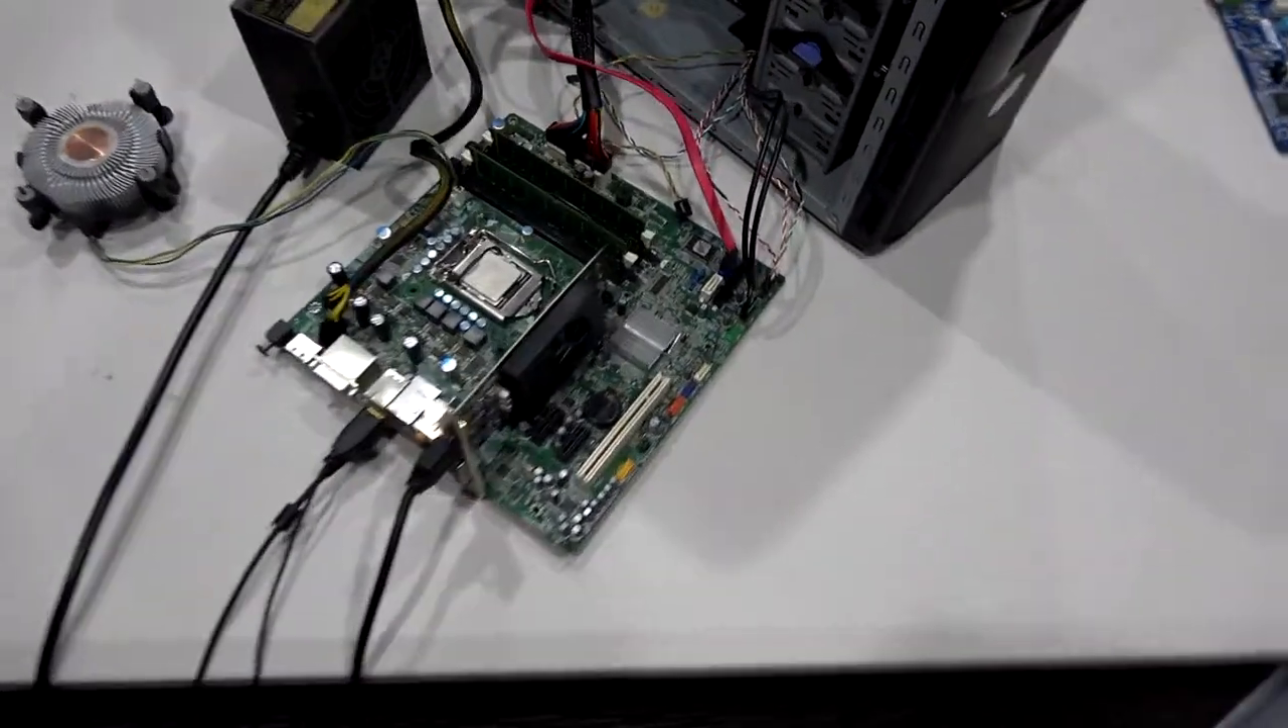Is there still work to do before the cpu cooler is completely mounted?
Yes.